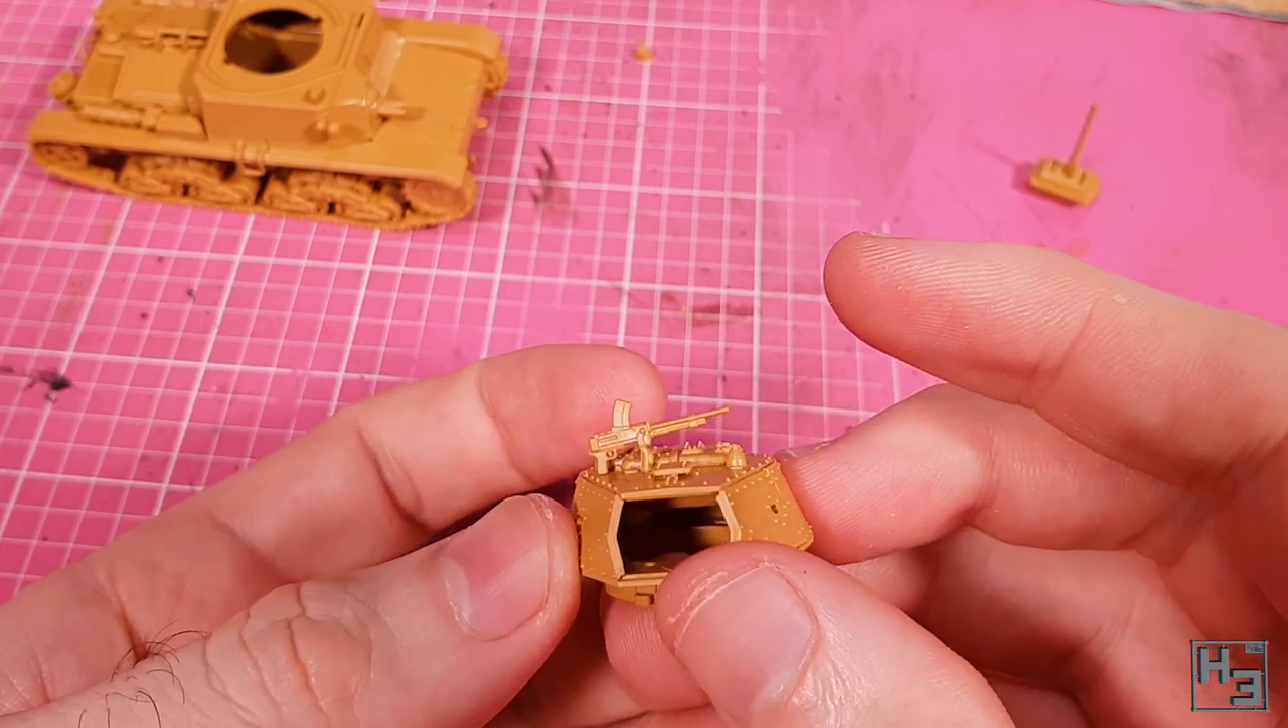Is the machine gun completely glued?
Yes.